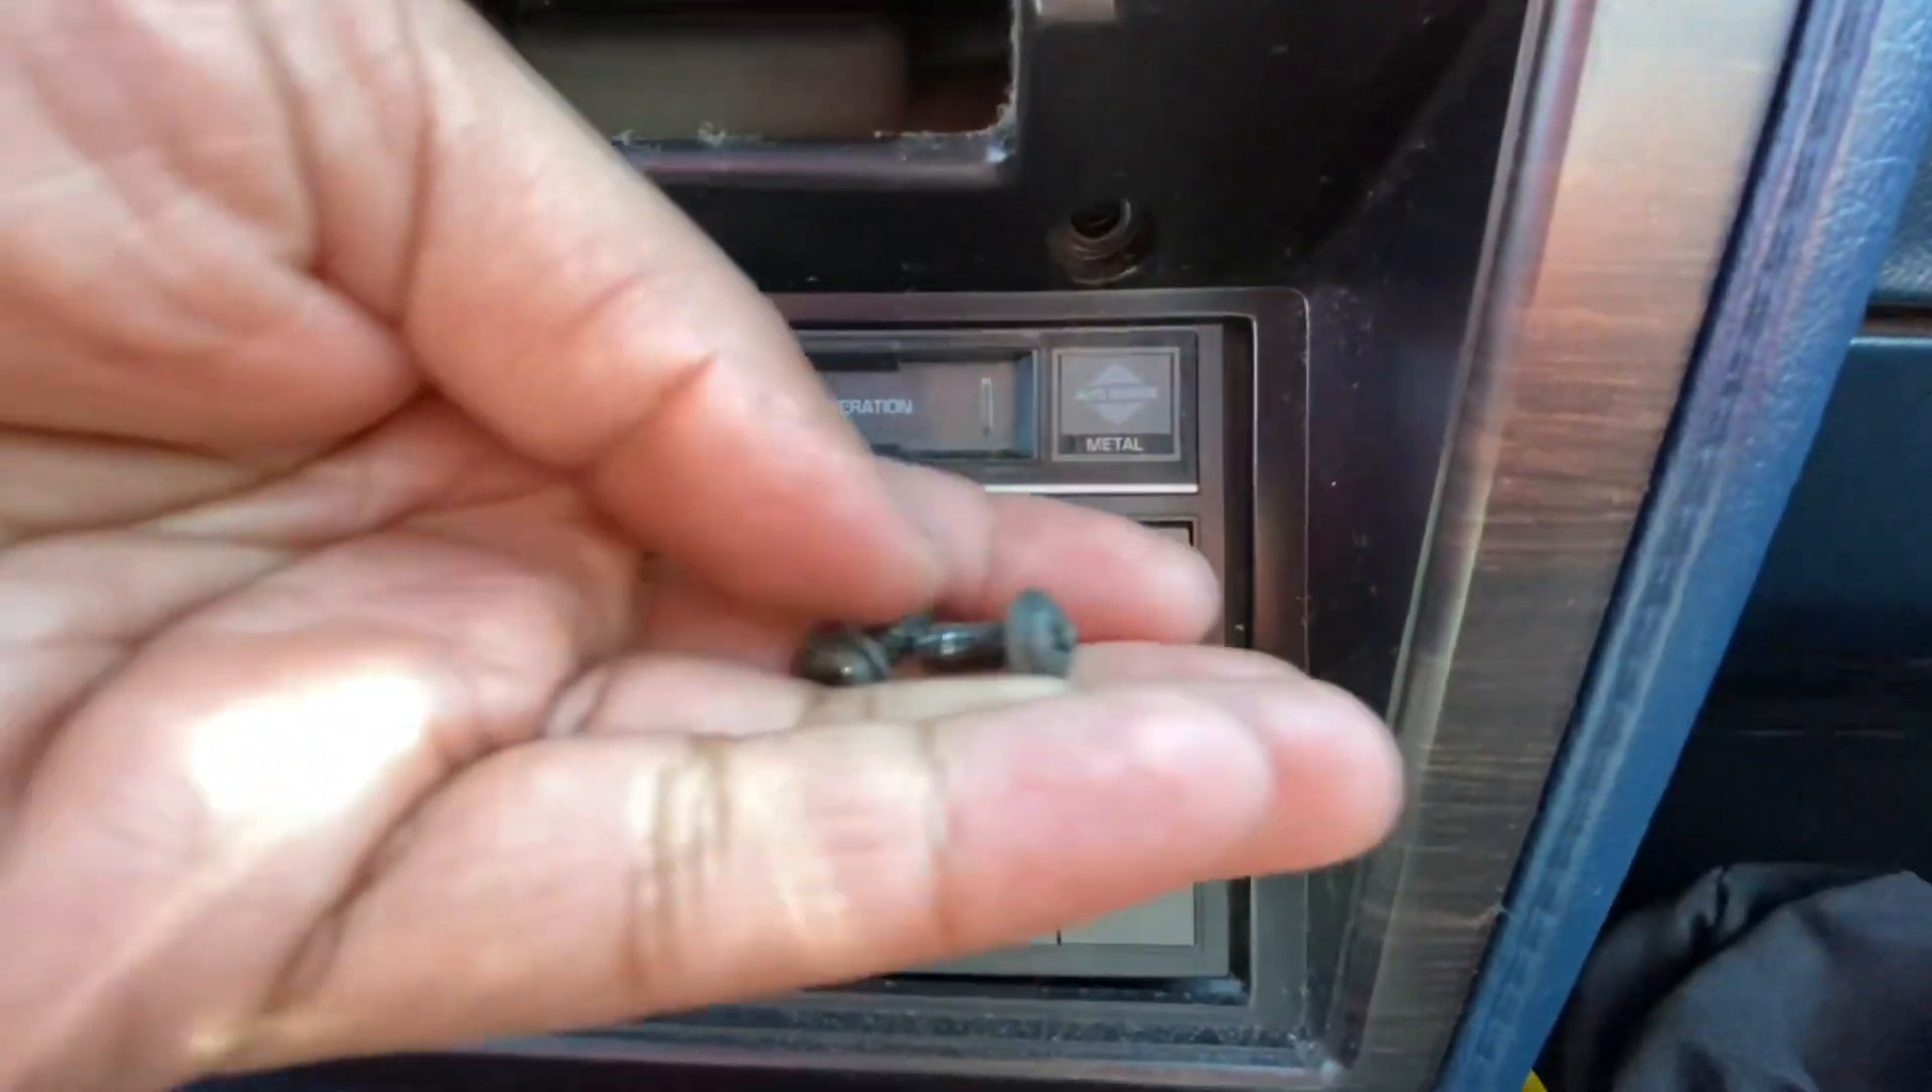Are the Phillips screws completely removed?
Yes.